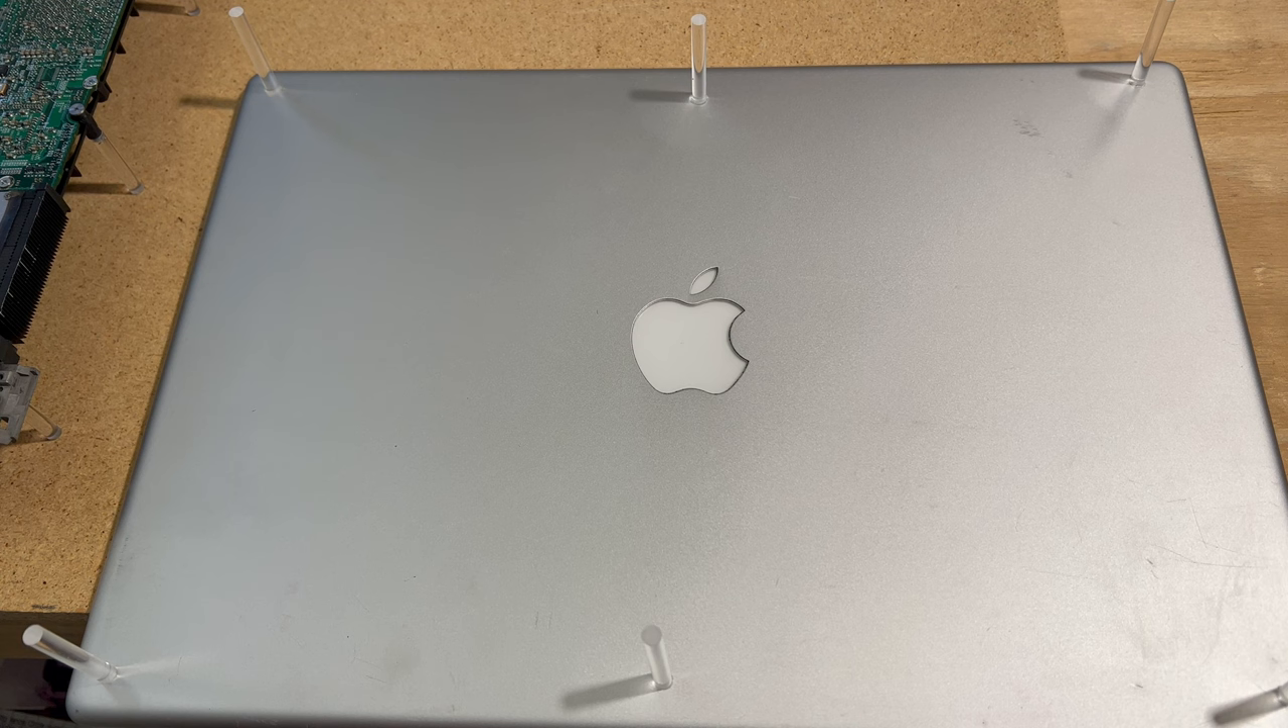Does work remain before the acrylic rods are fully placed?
No.